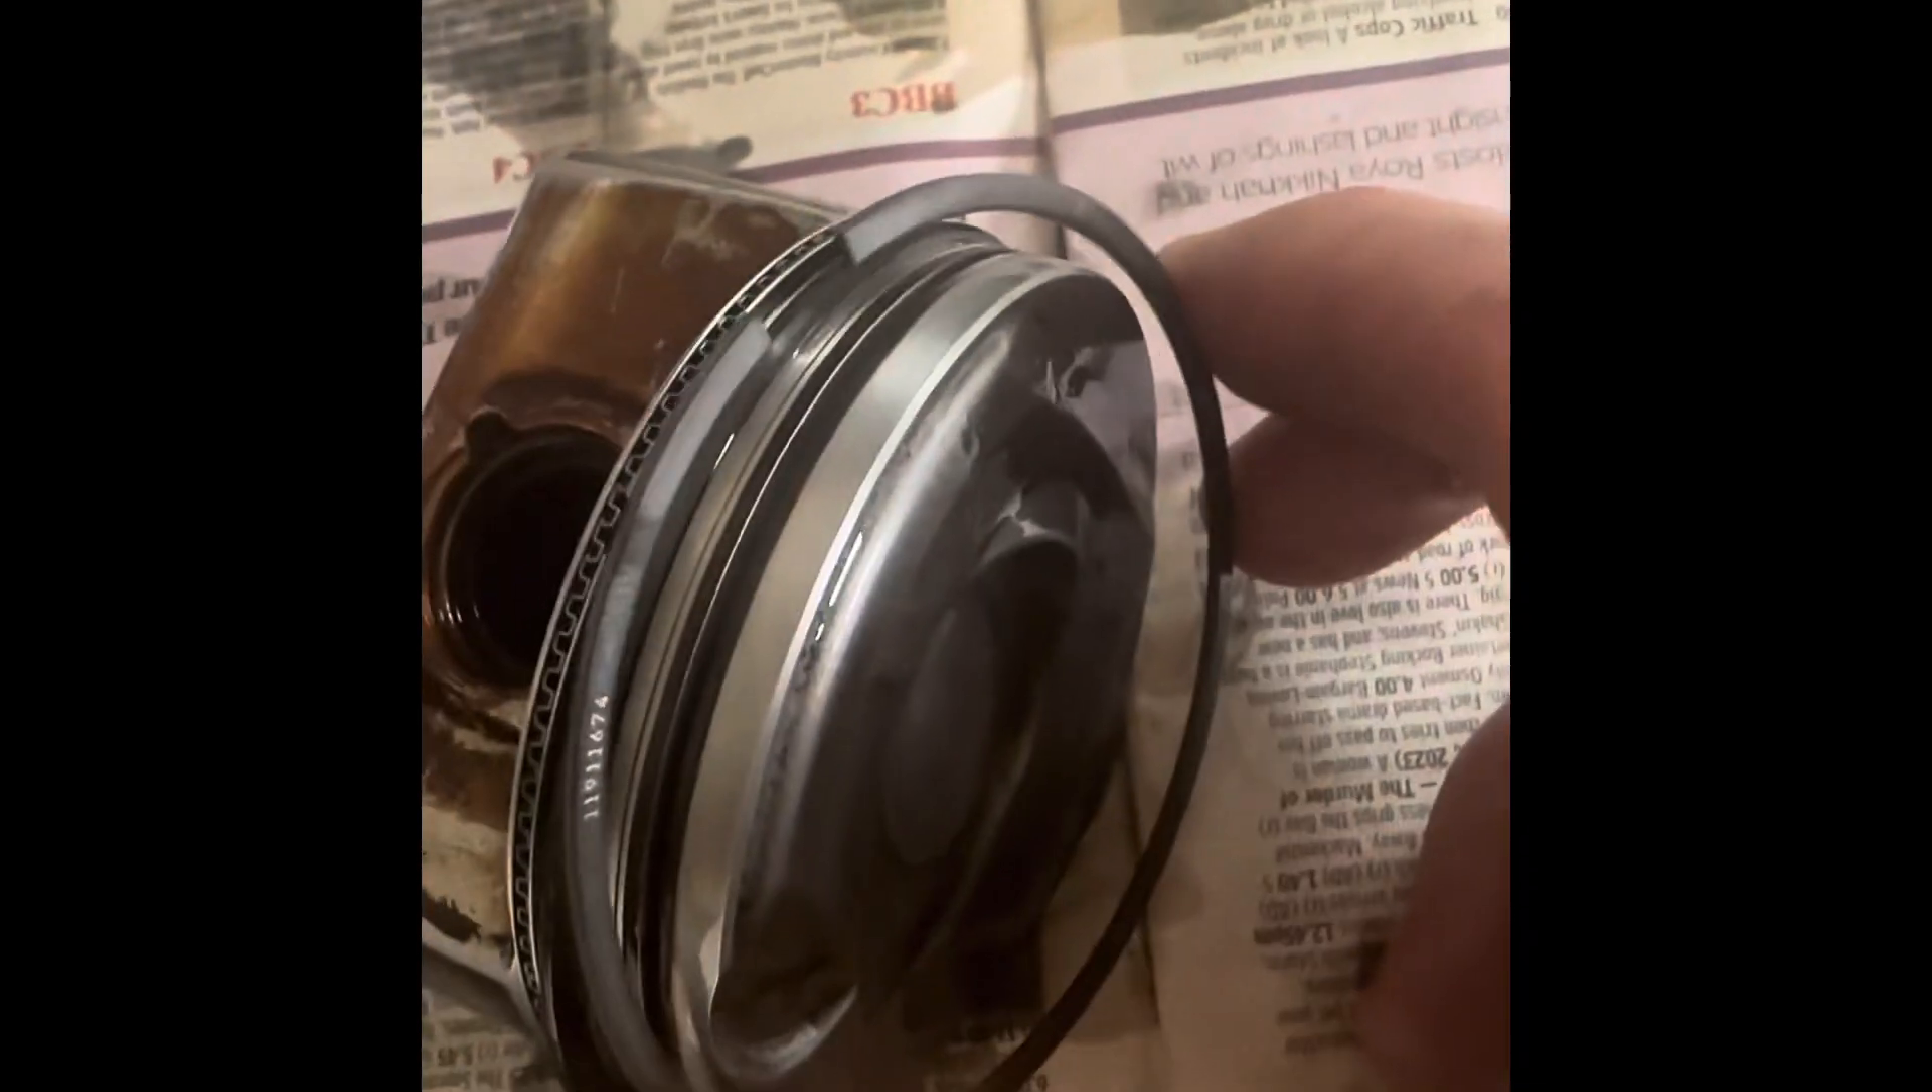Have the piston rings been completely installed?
No.